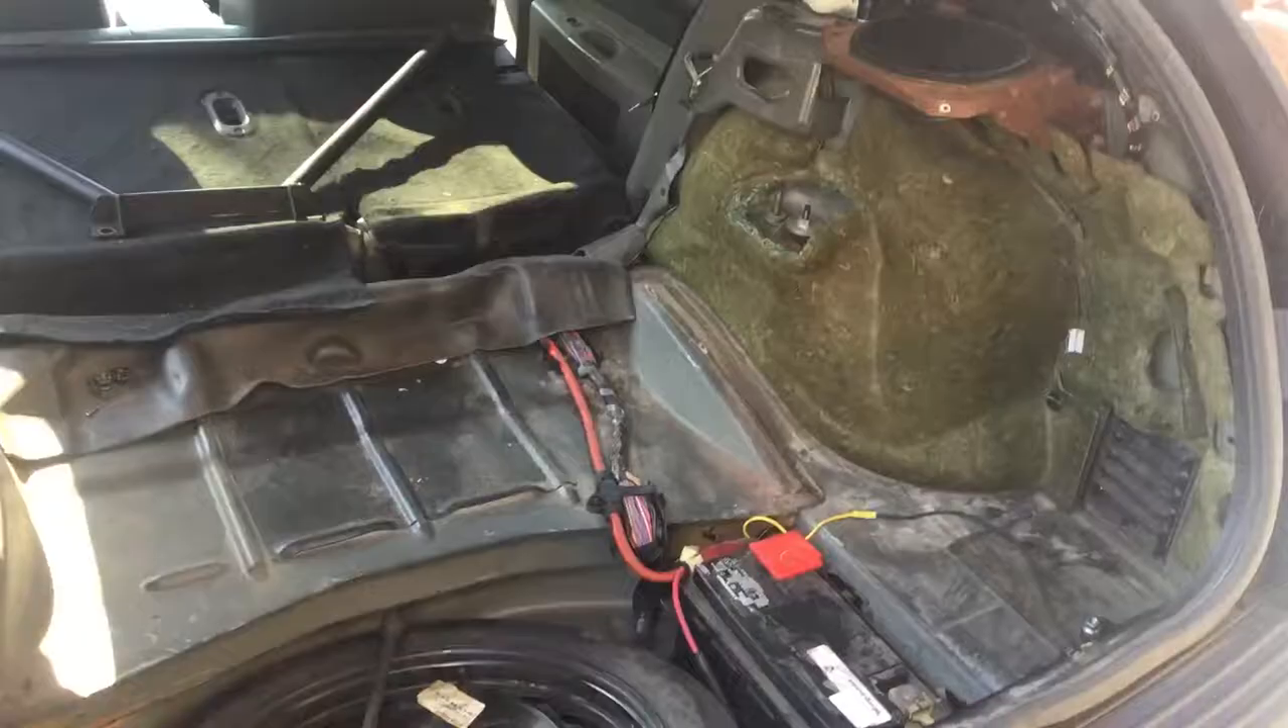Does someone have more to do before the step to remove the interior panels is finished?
No.